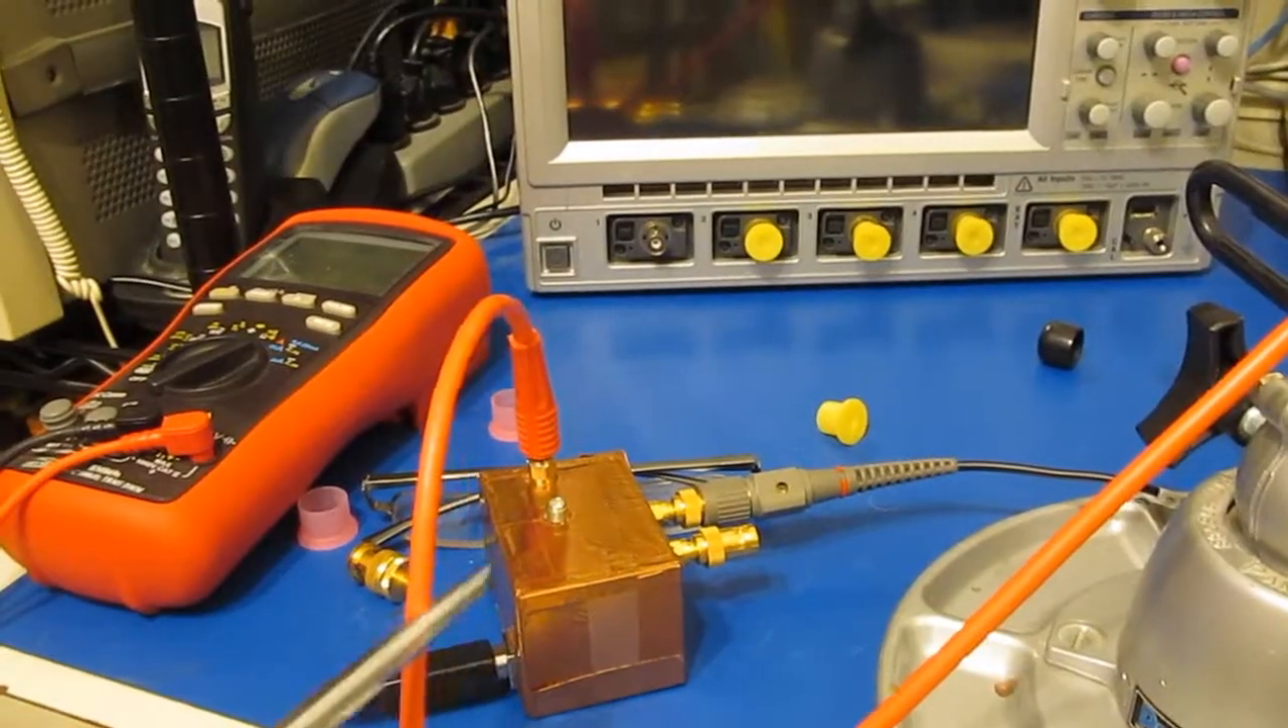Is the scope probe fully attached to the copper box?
Yes.